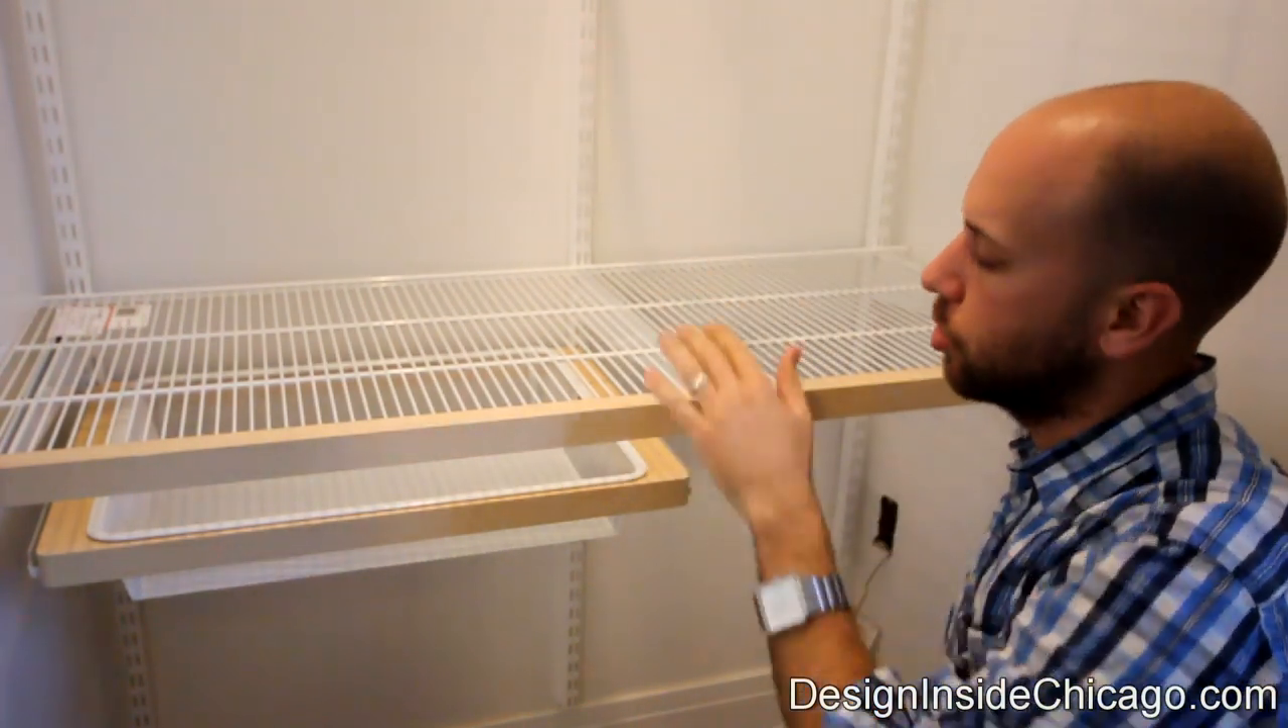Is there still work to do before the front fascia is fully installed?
No.